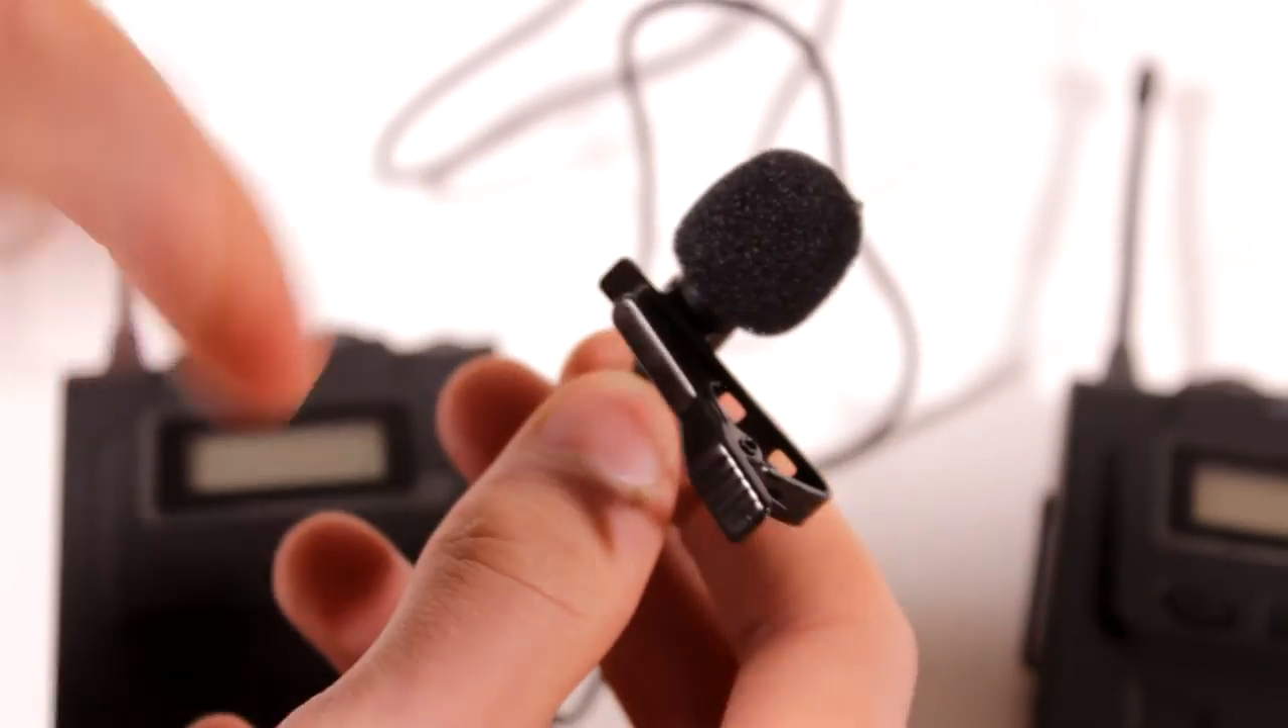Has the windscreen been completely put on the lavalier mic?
Yes.